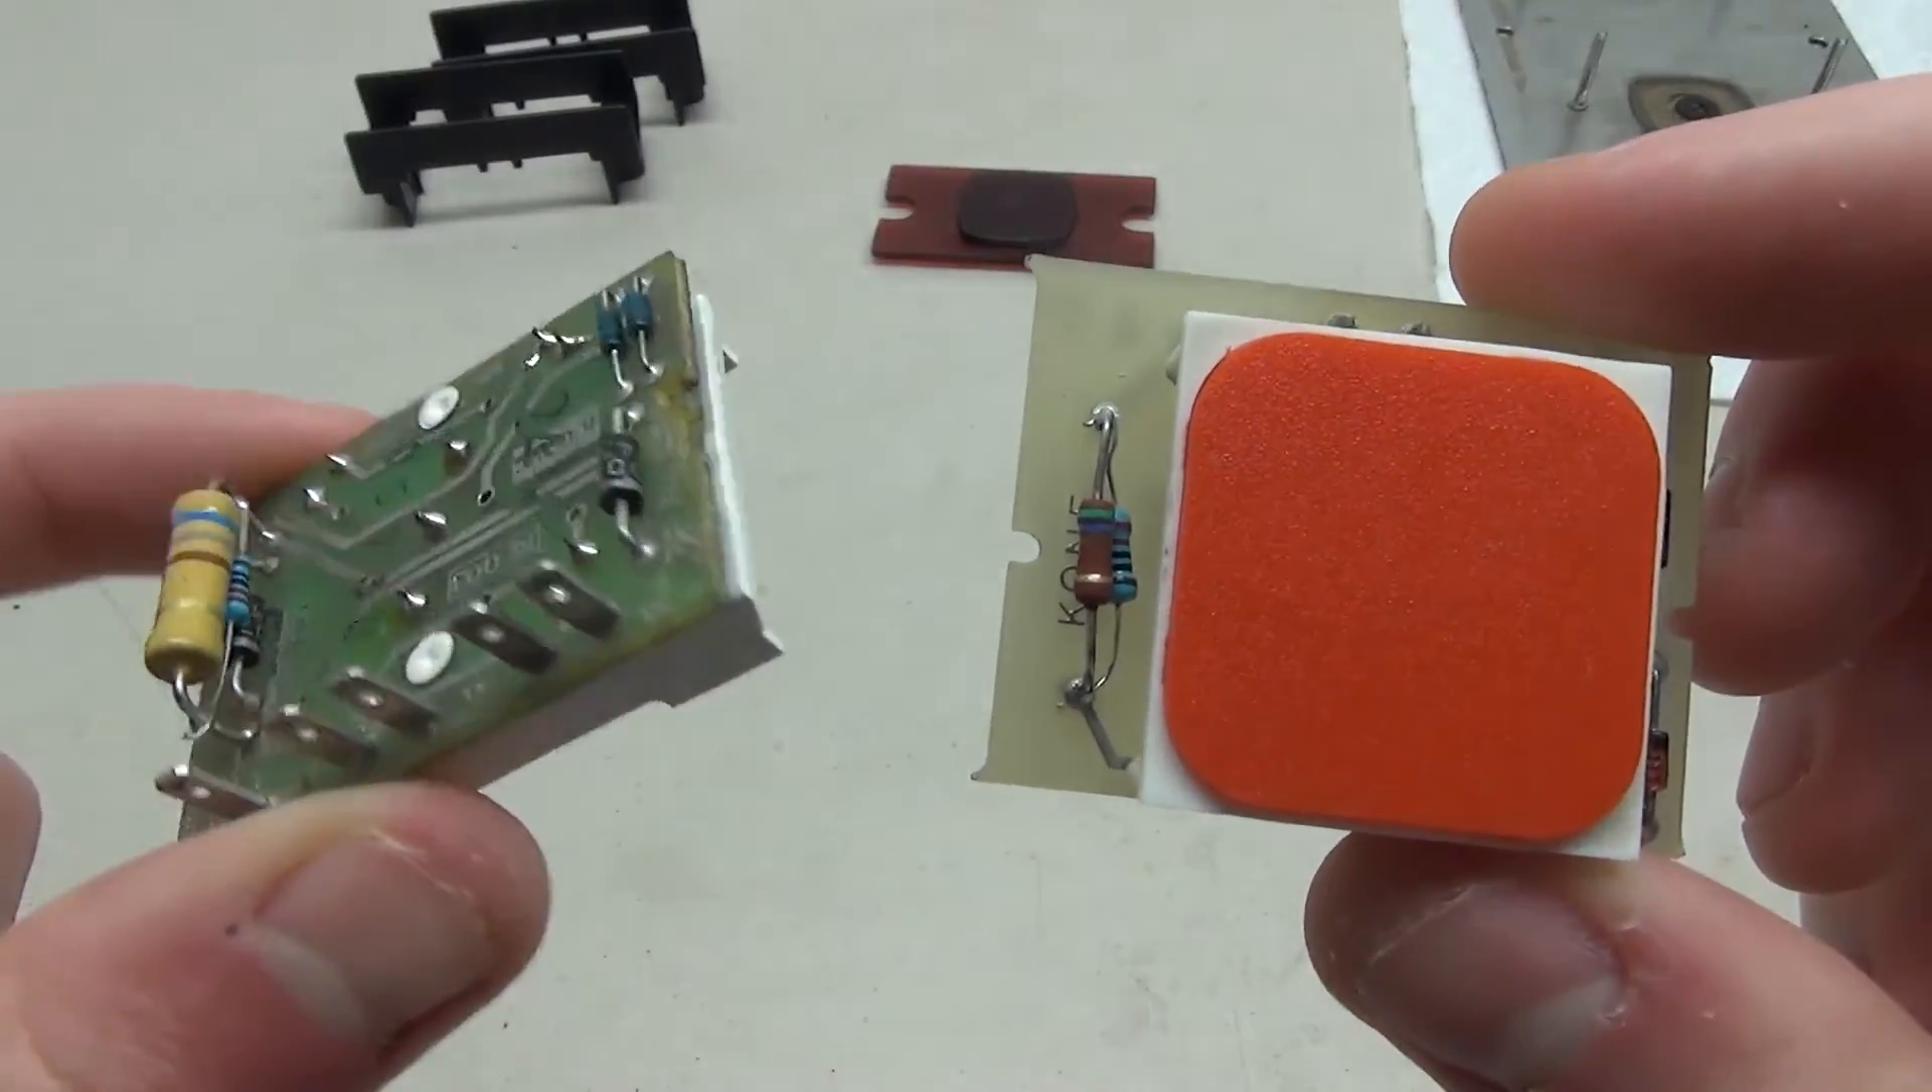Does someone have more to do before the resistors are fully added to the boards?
No.